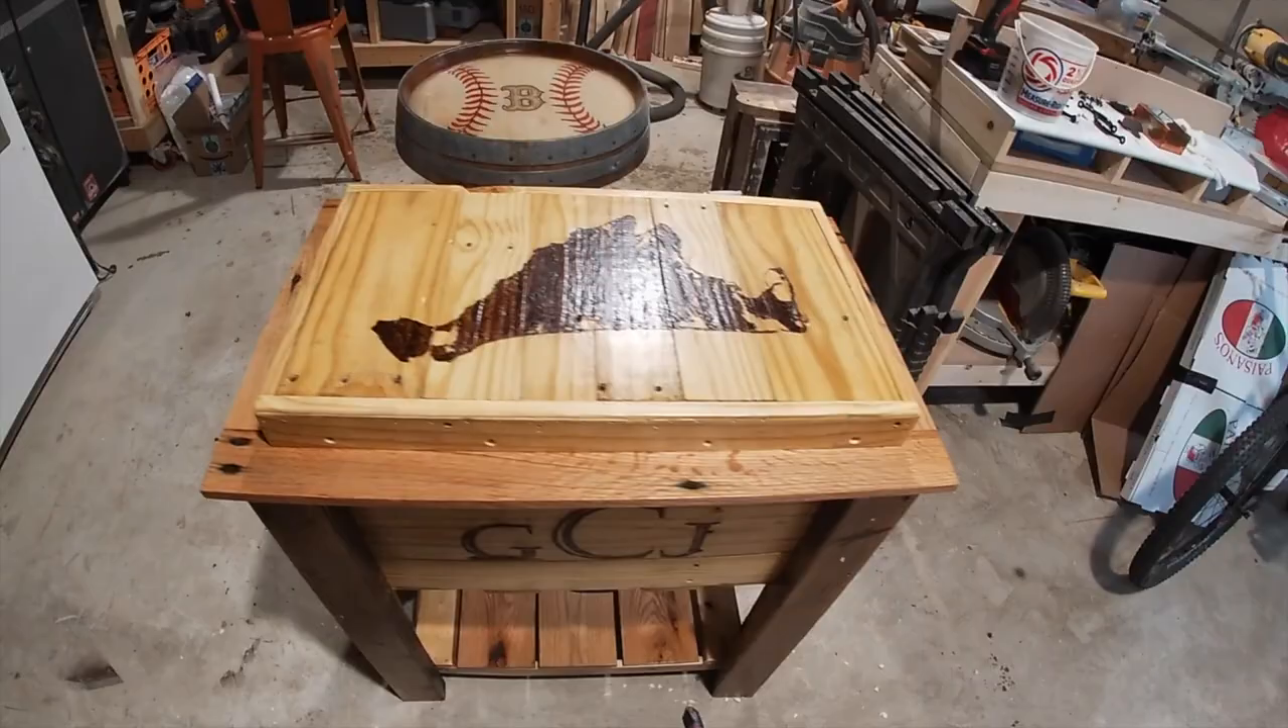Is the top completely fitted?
Yes.